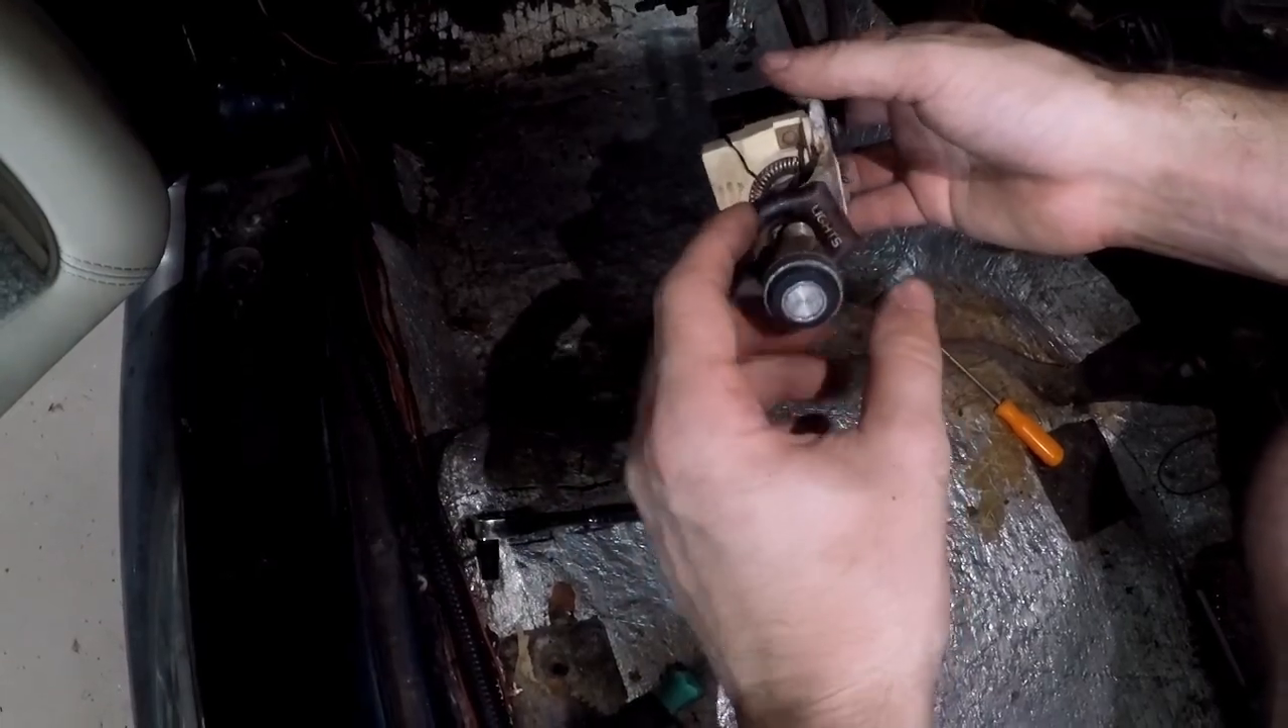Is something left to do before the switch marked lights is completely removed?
No.